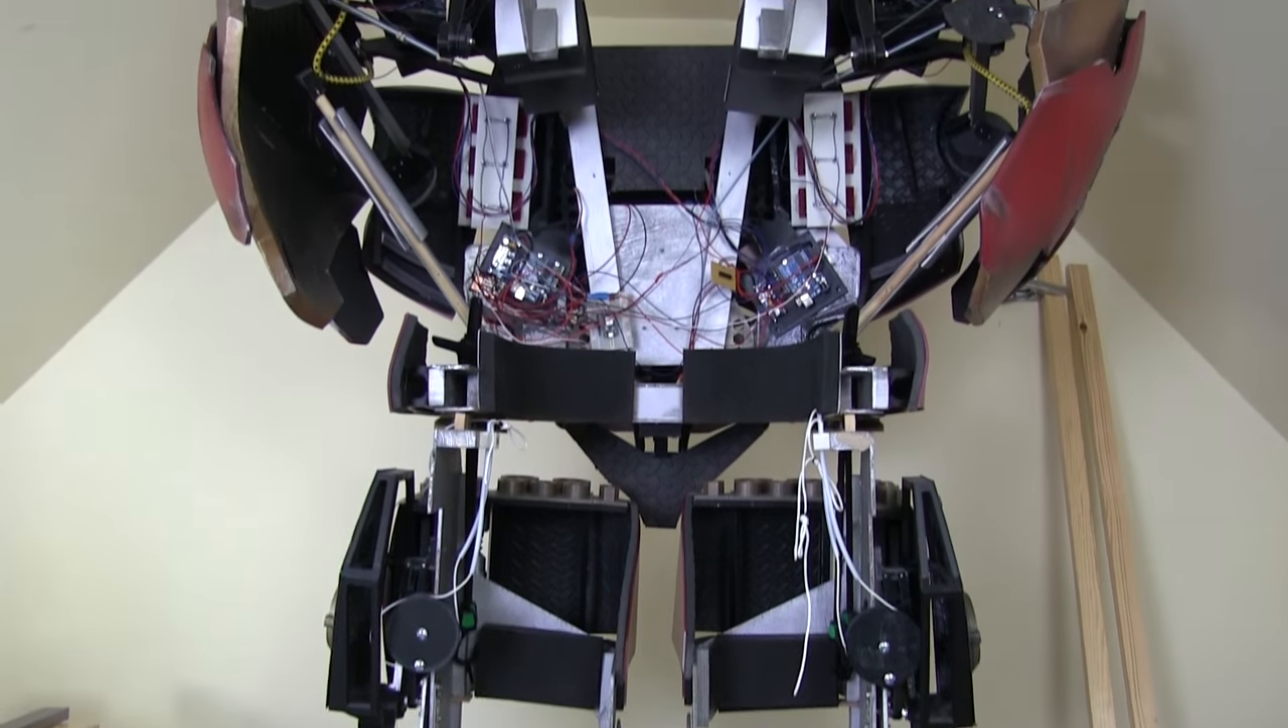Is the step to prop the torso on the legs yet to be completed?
No.